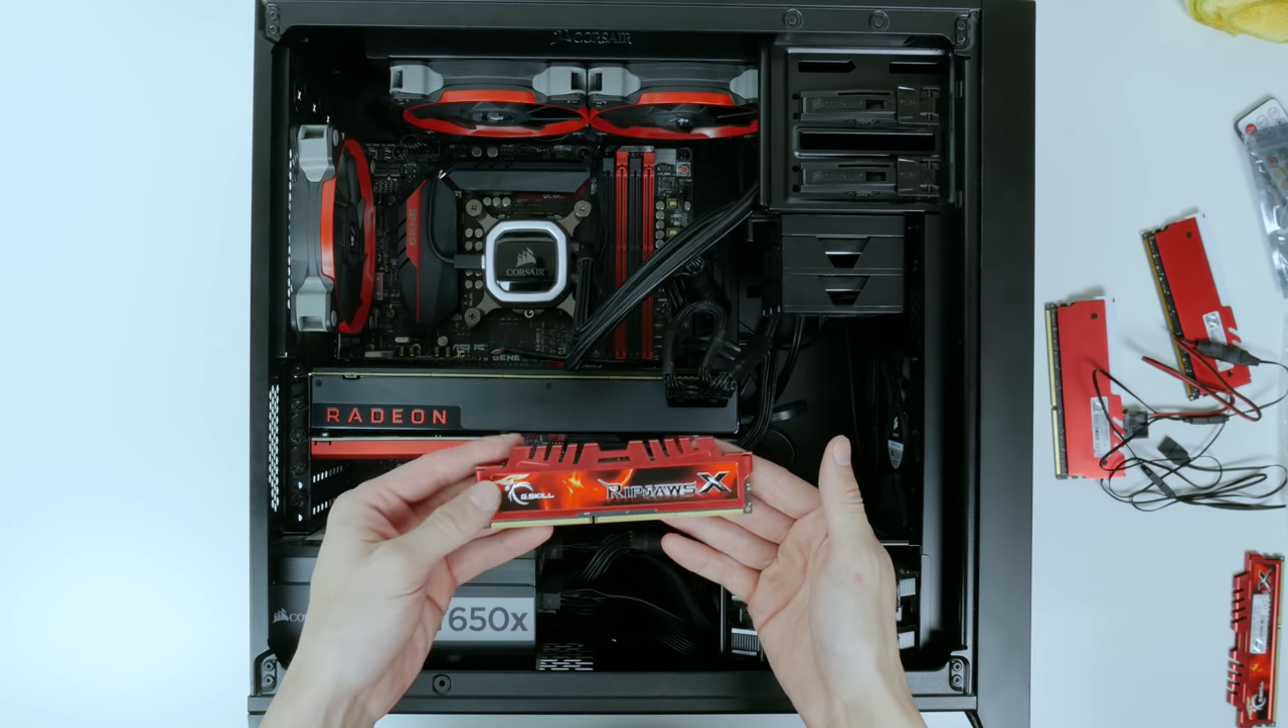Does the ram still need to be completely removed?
No.